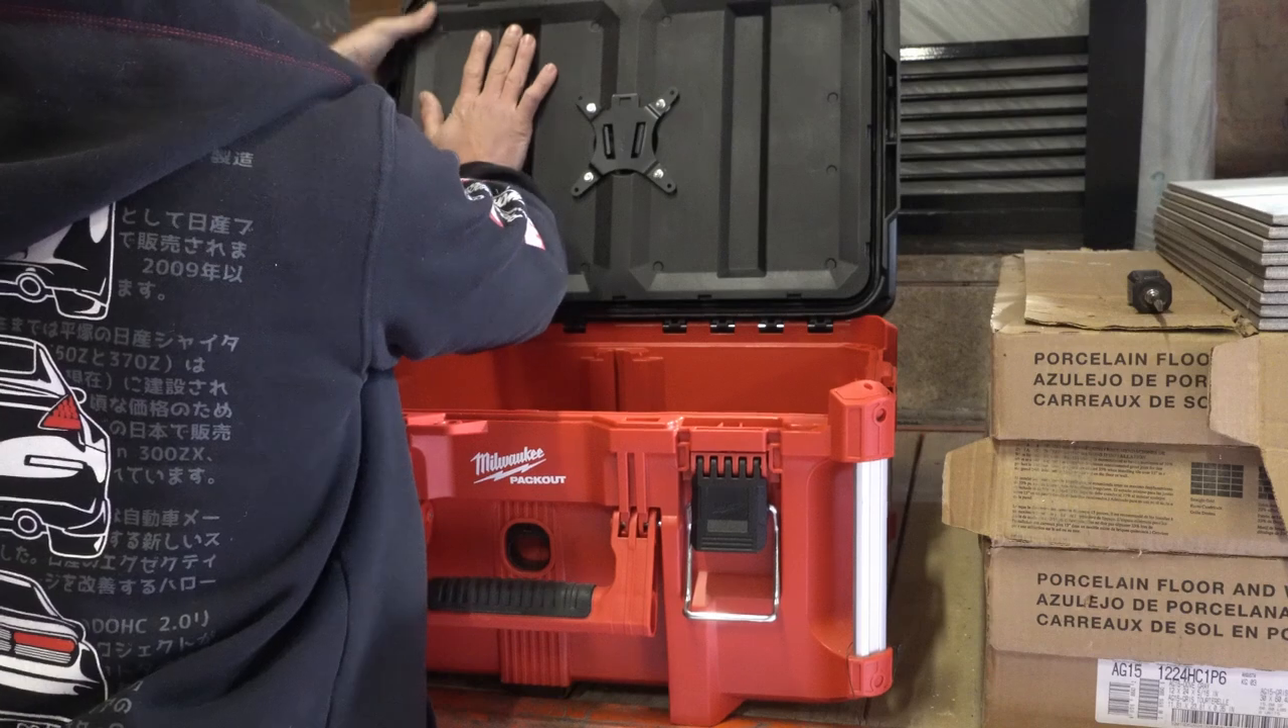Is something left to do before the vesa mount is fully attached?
No.